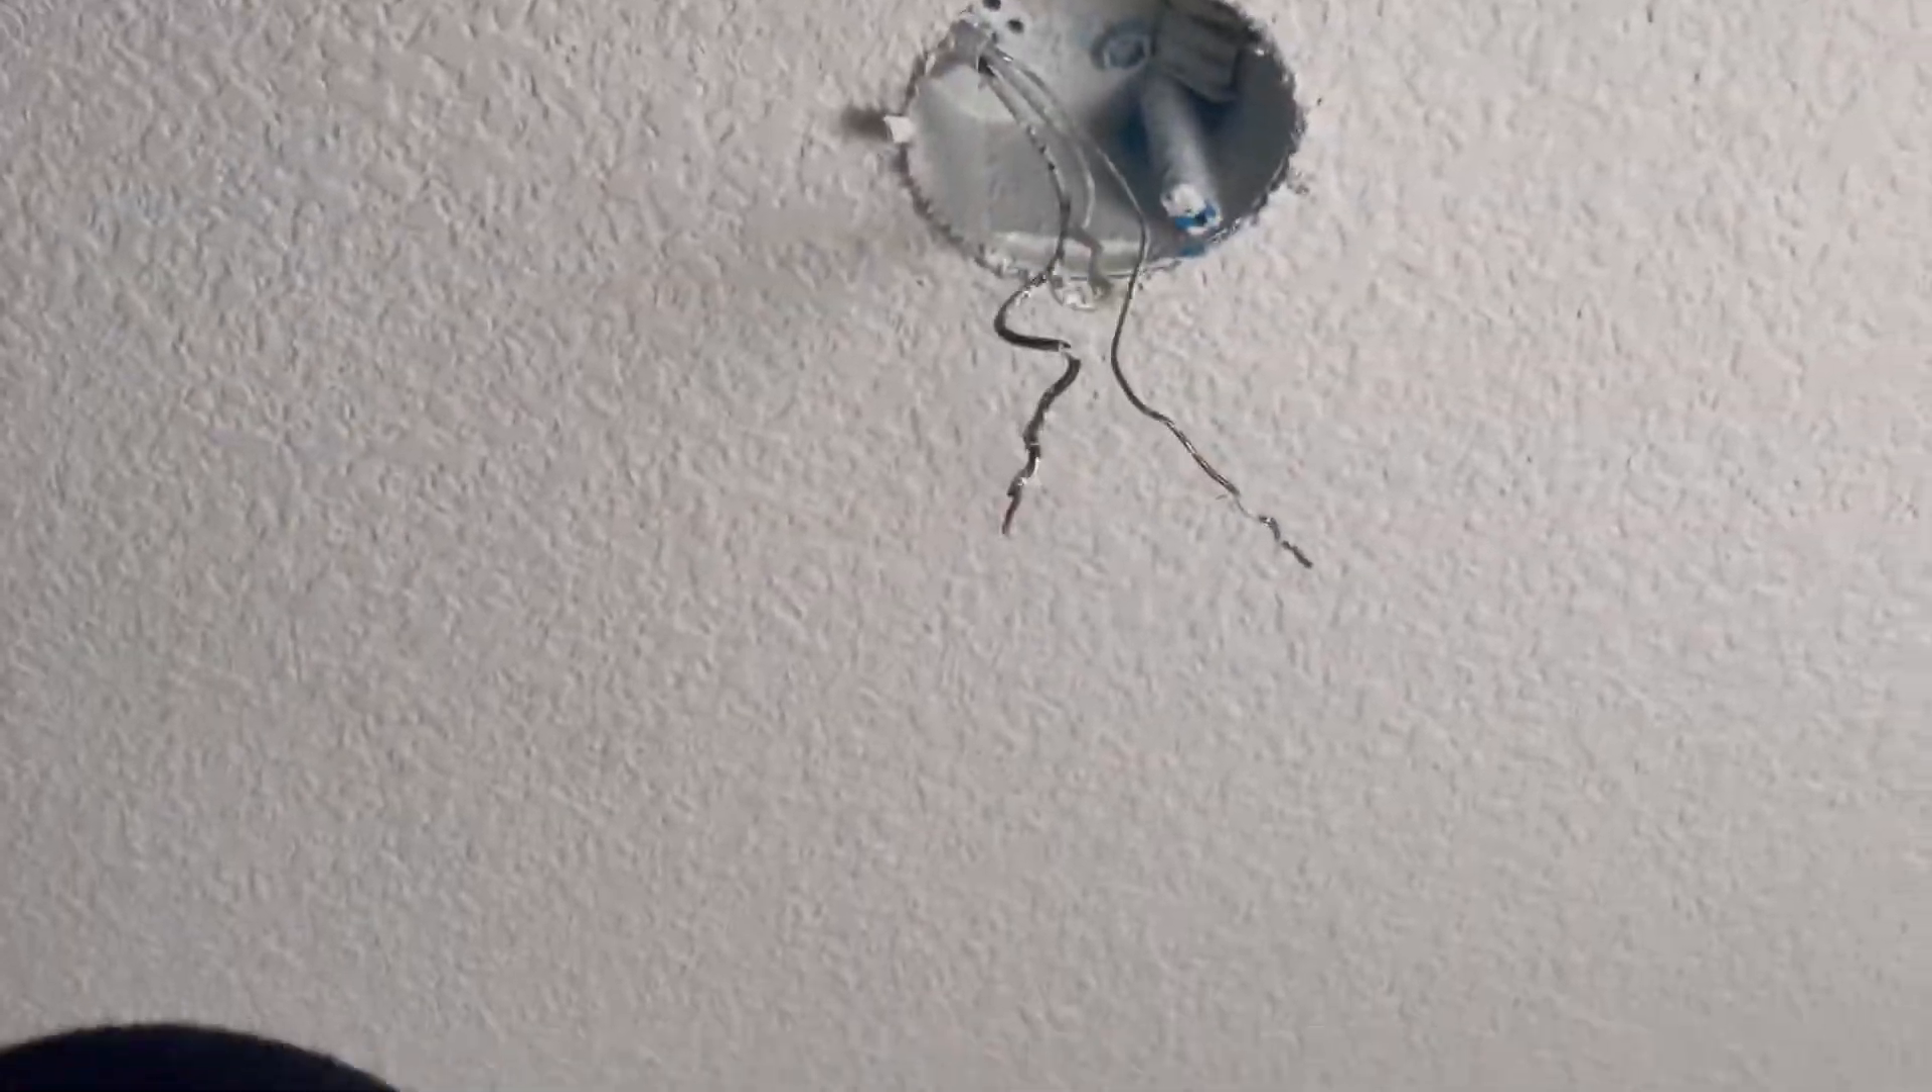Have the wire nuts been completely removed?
Yes.